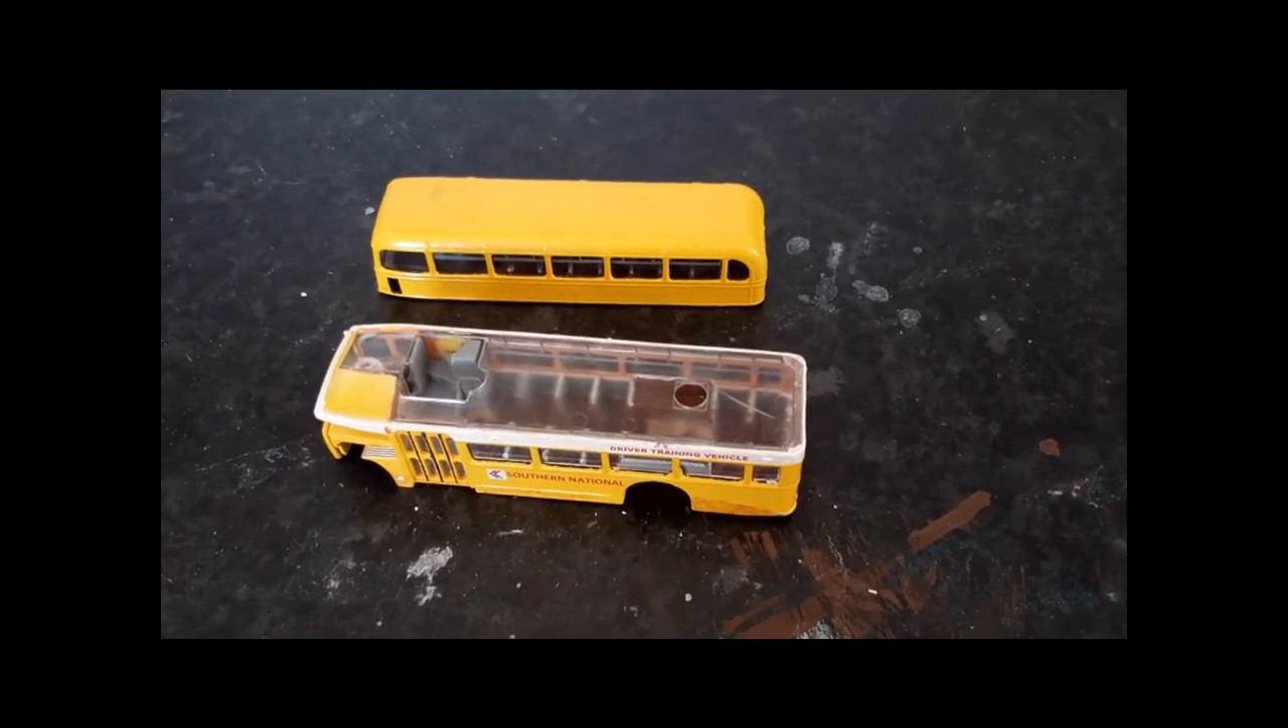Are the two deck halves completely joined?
No.